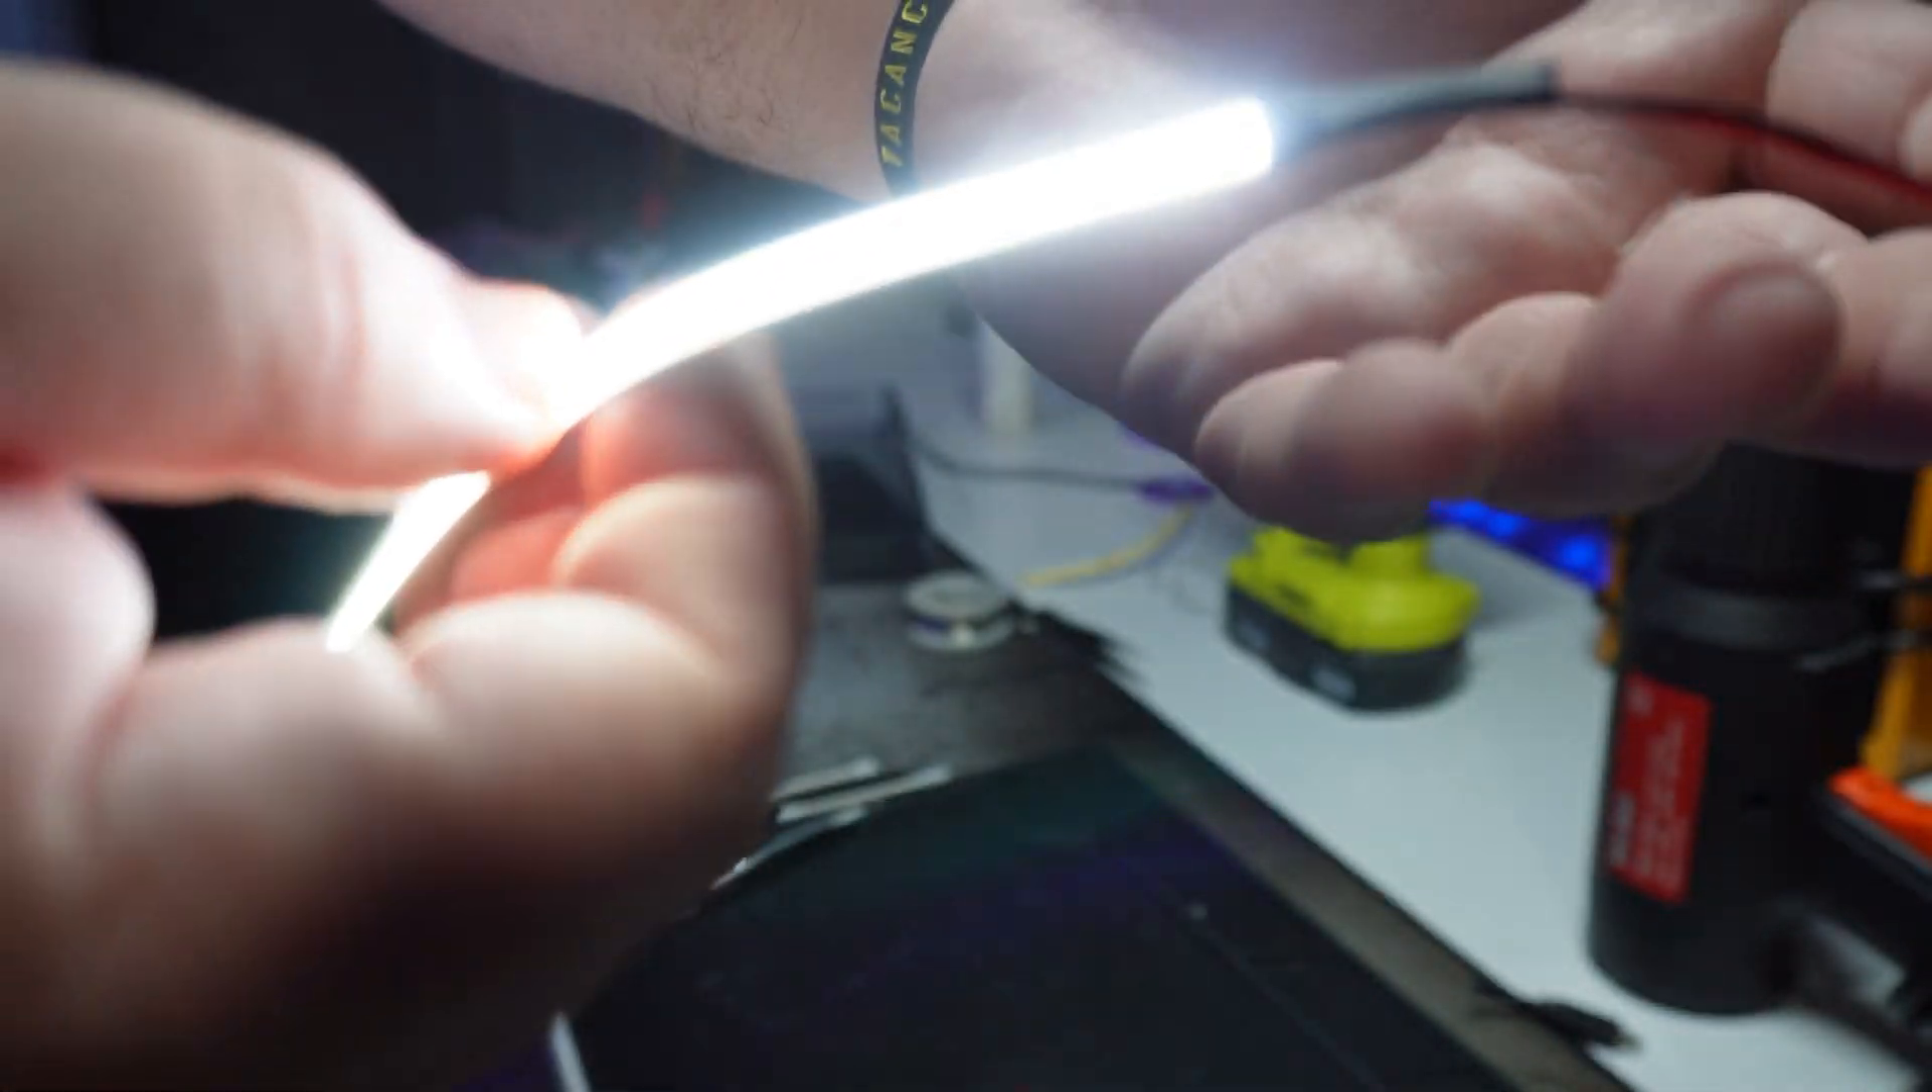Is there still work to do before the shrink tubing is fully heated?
No.